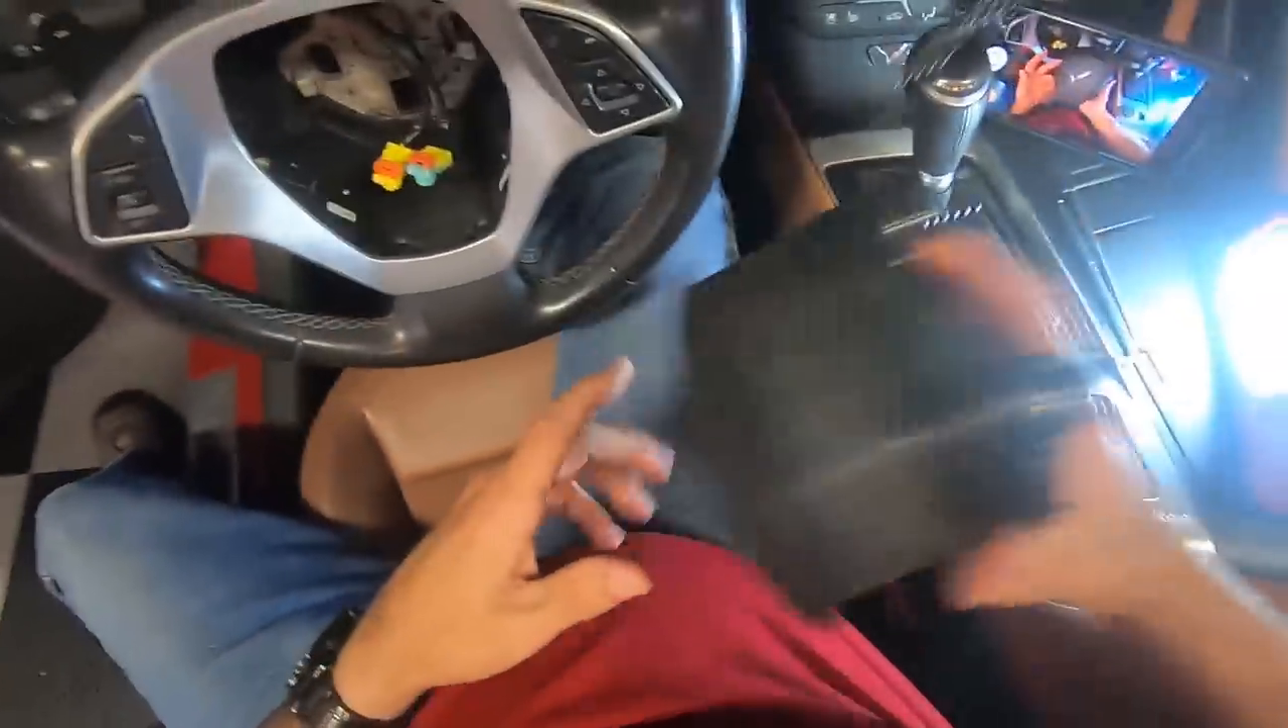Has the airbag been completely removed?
Yes.